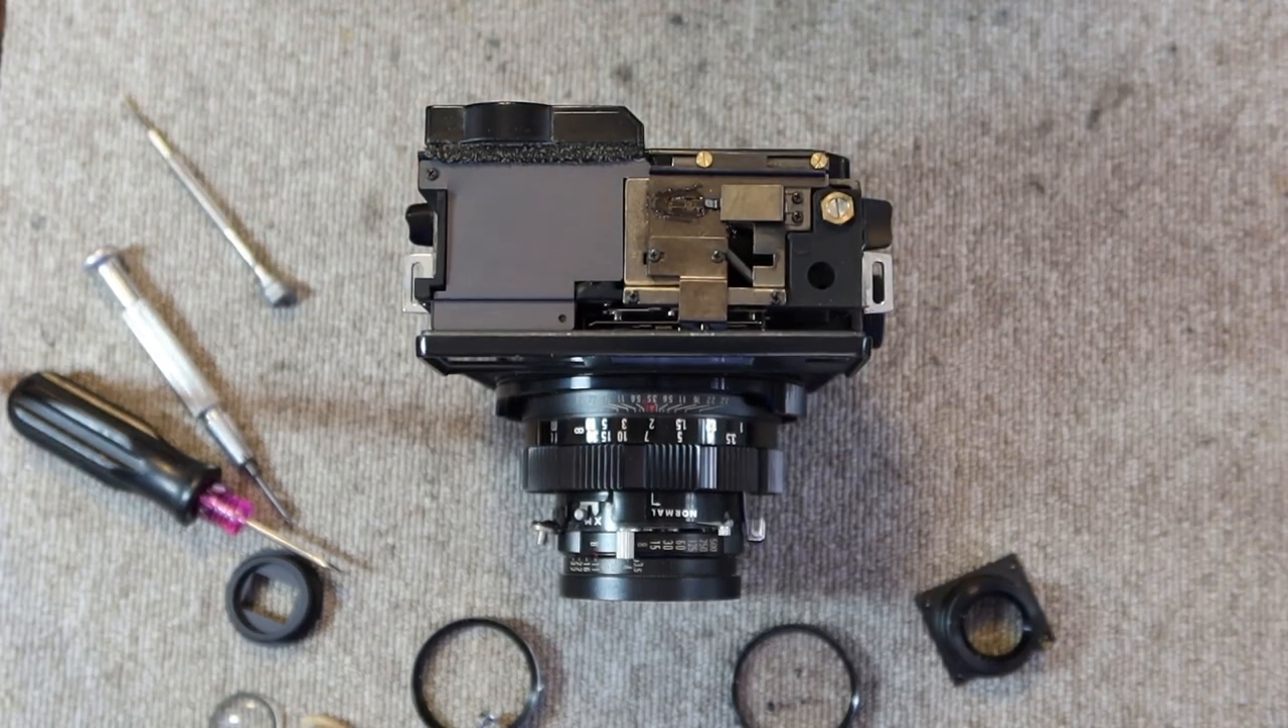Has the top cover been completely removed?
Yes.